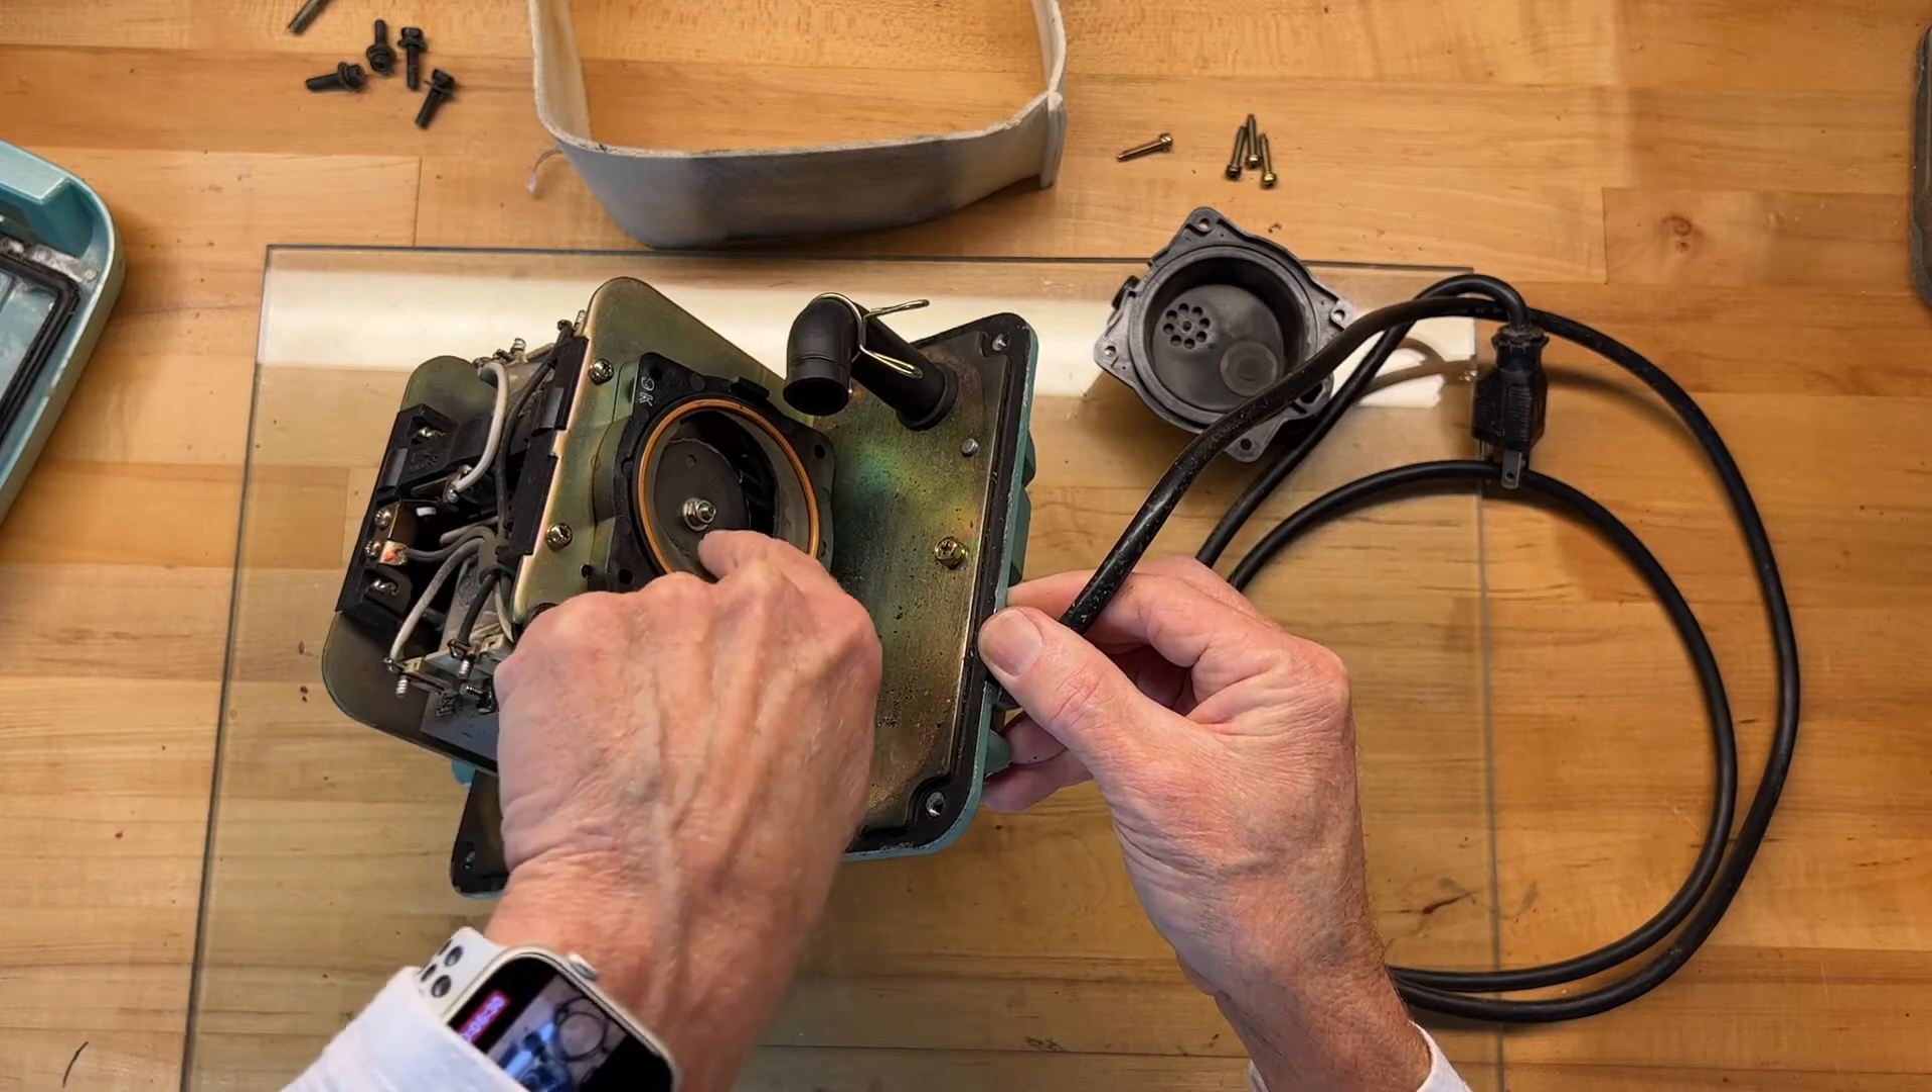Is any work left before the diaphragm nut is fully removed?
Yes.